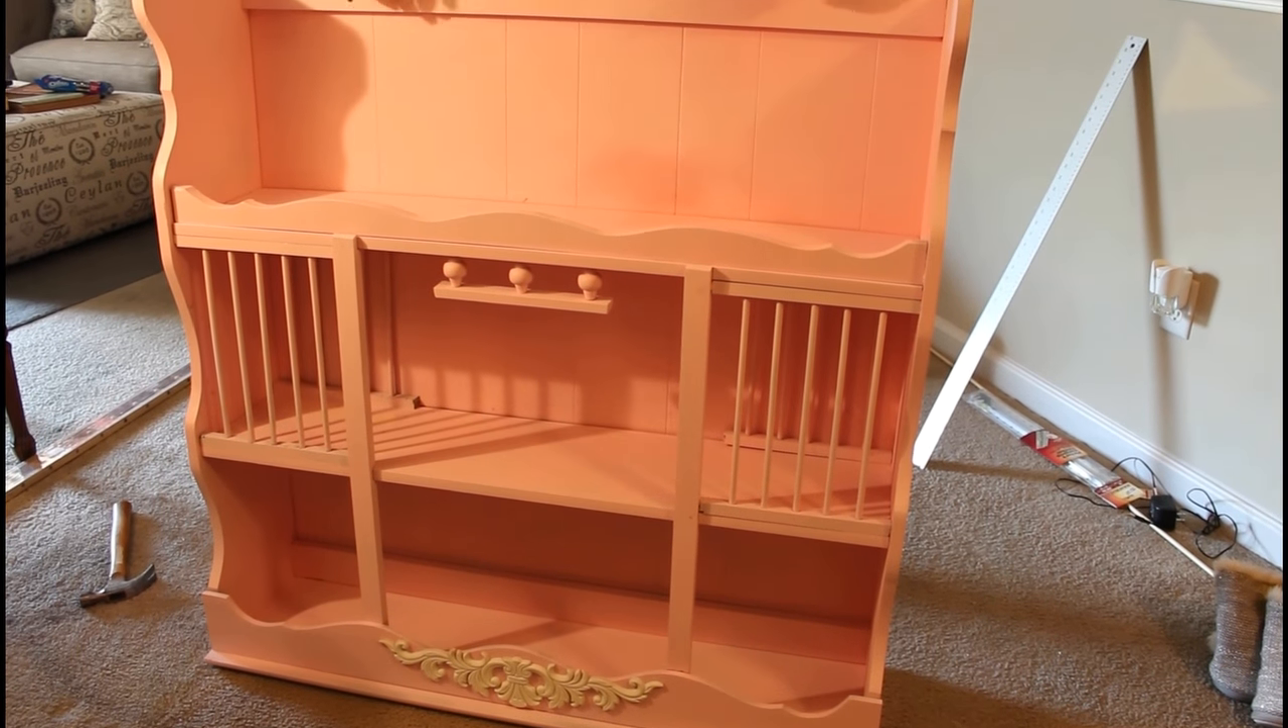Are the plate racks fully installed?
Yes.